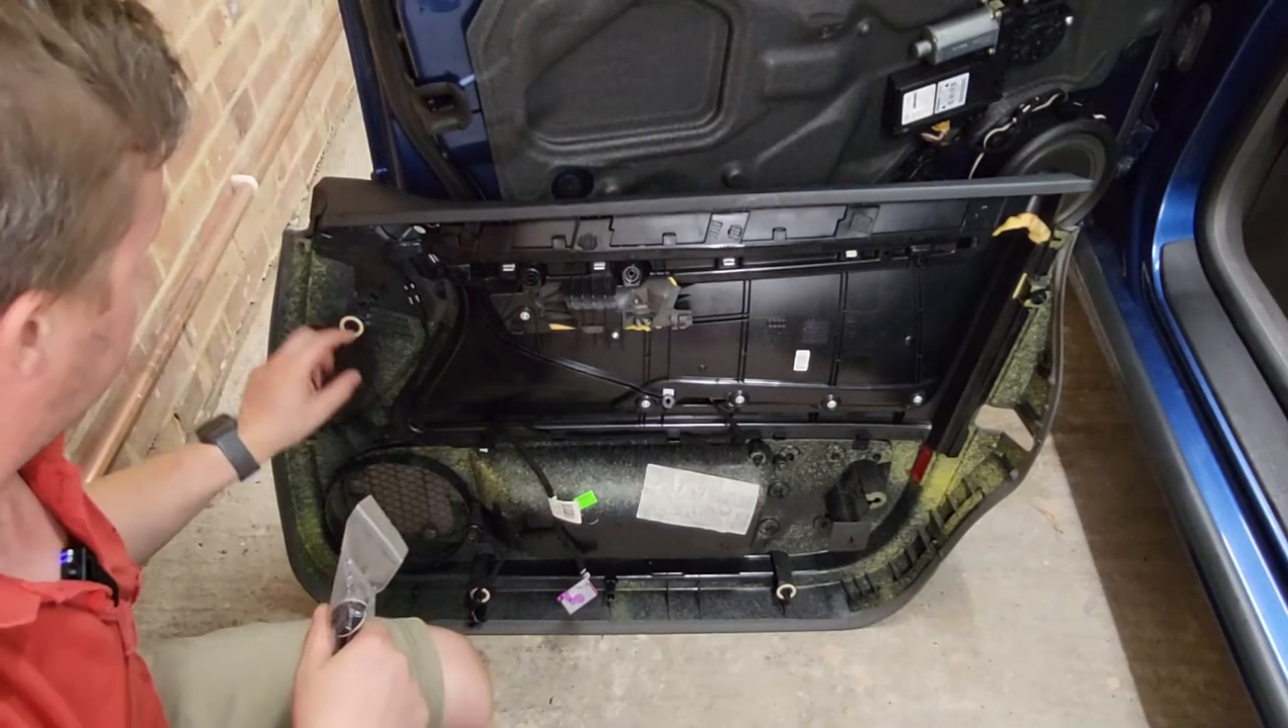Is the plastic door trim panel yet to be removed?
No.